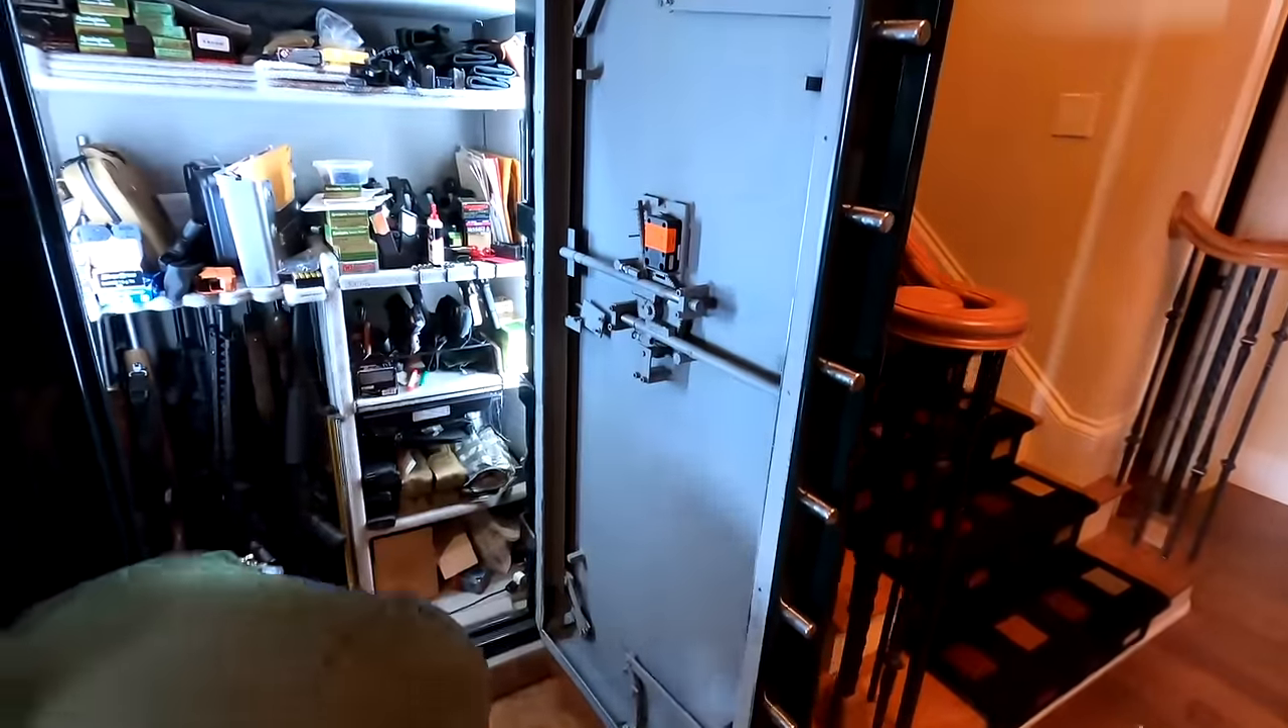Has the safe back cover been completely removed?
Yes.